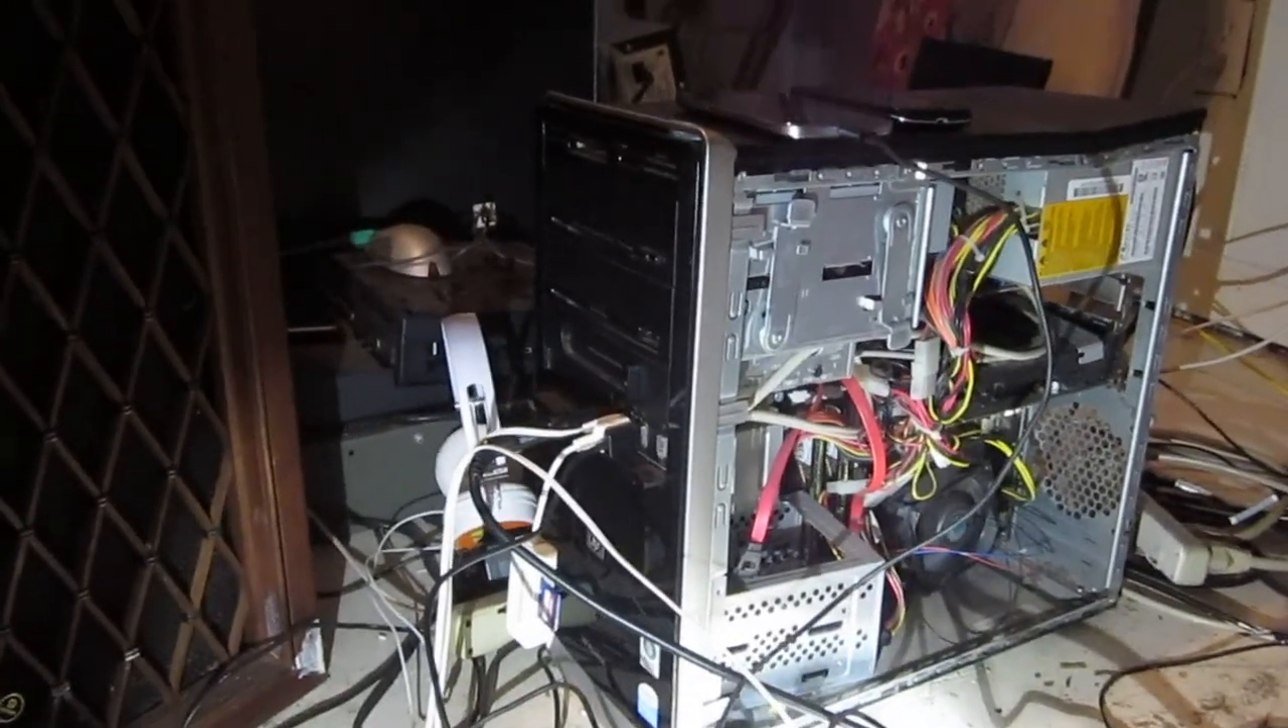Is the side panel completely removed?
Yes.